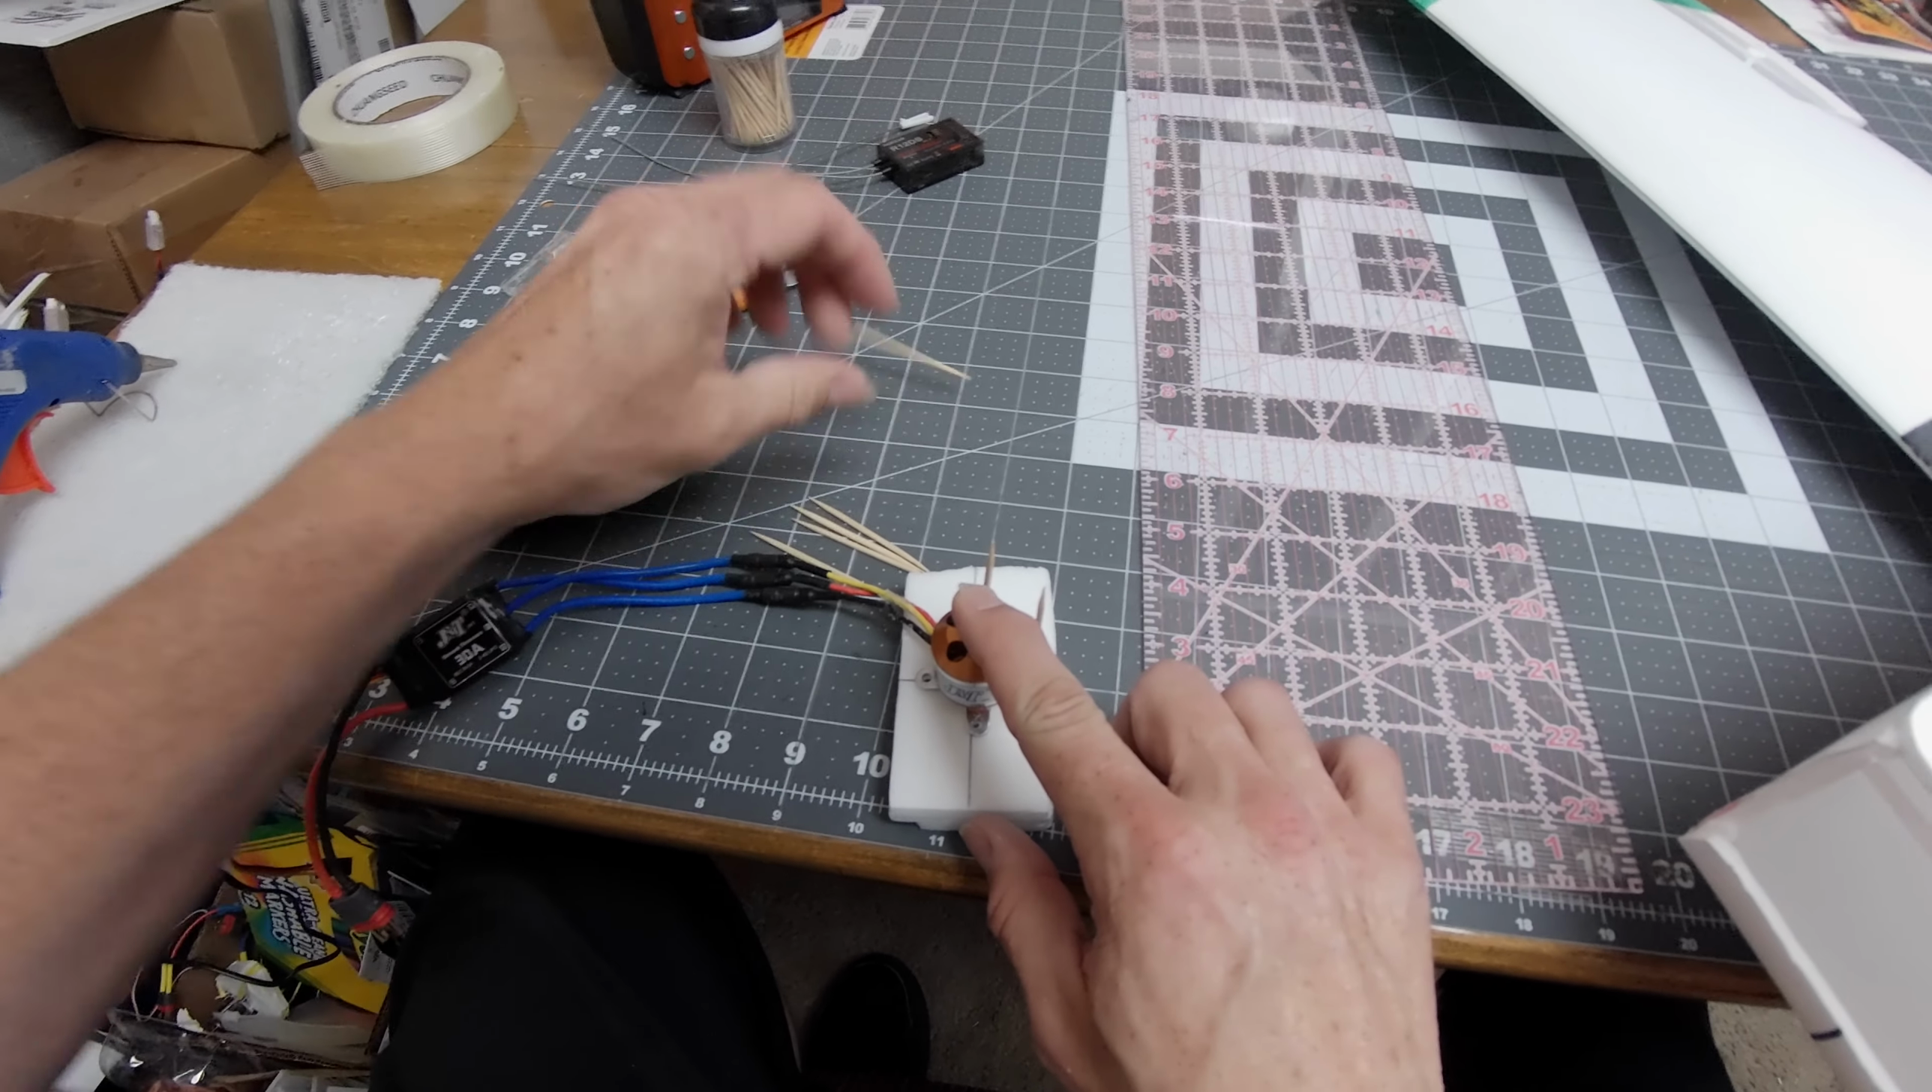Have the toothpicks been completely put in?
No.